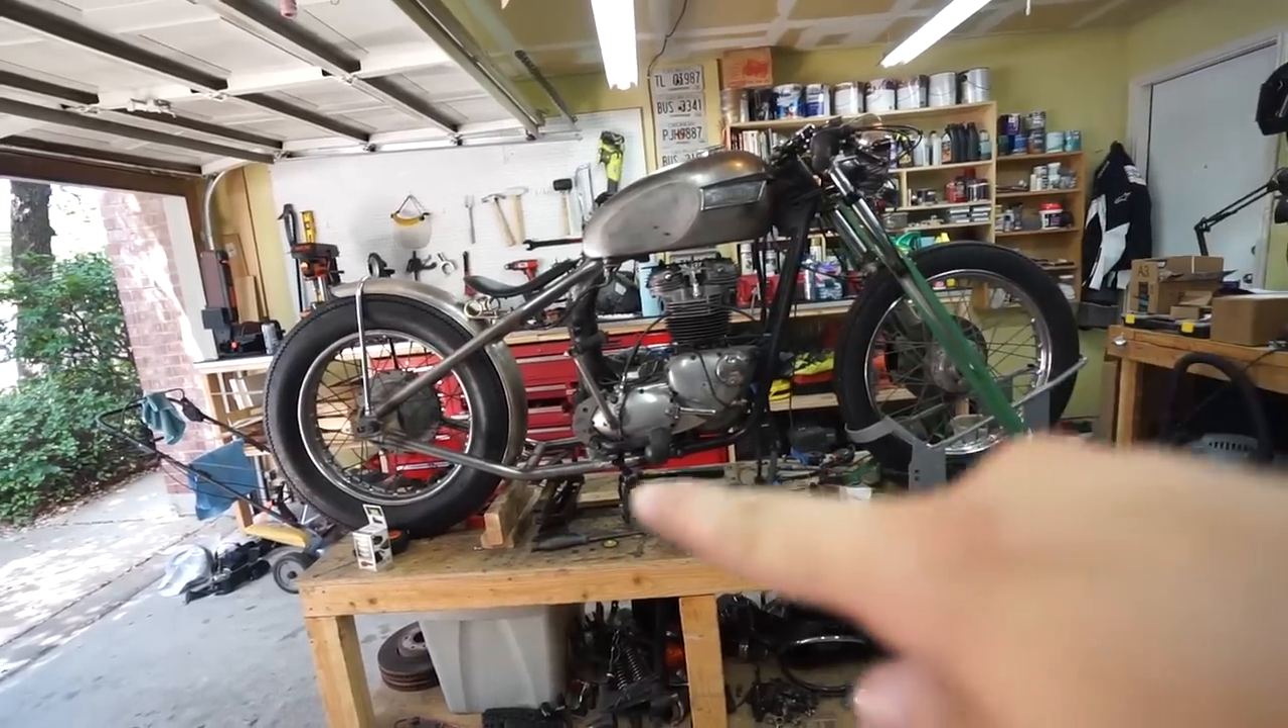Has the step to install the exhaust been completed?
No.